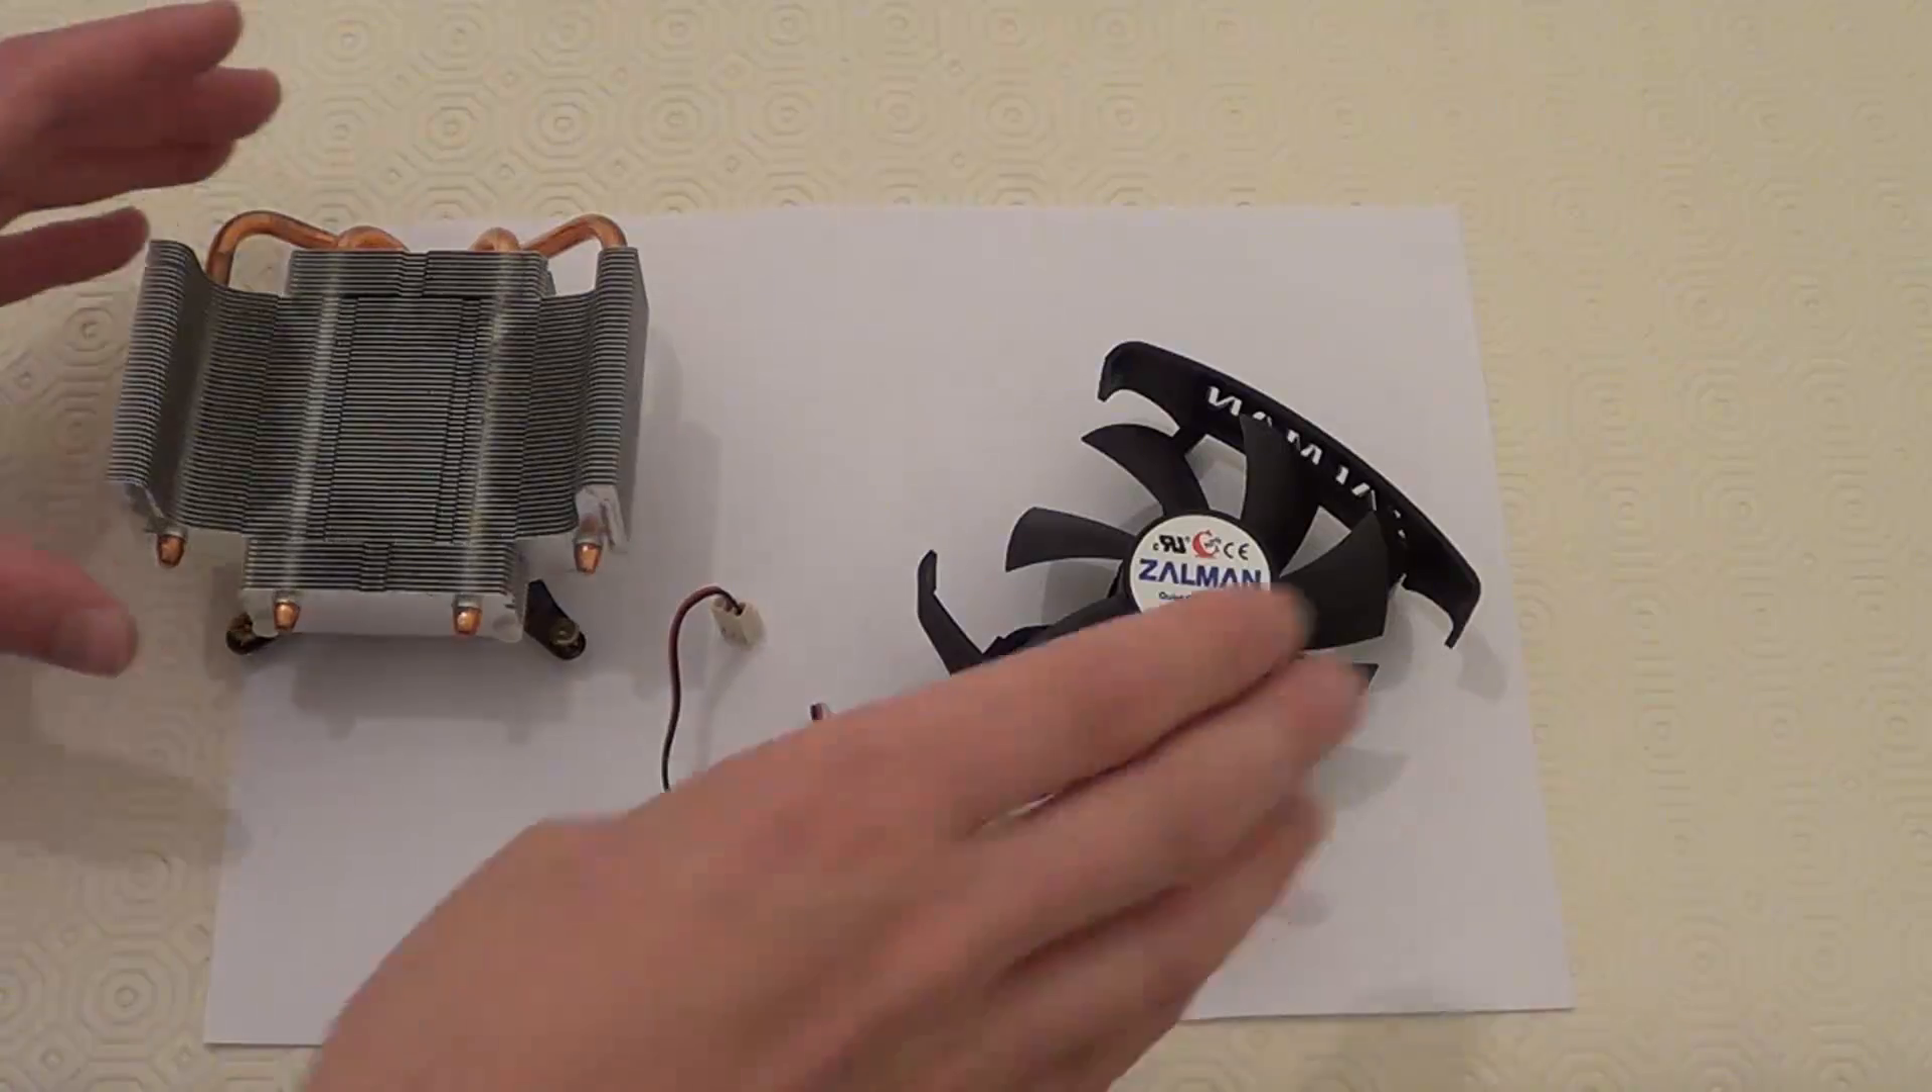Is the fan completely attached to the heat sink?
No.